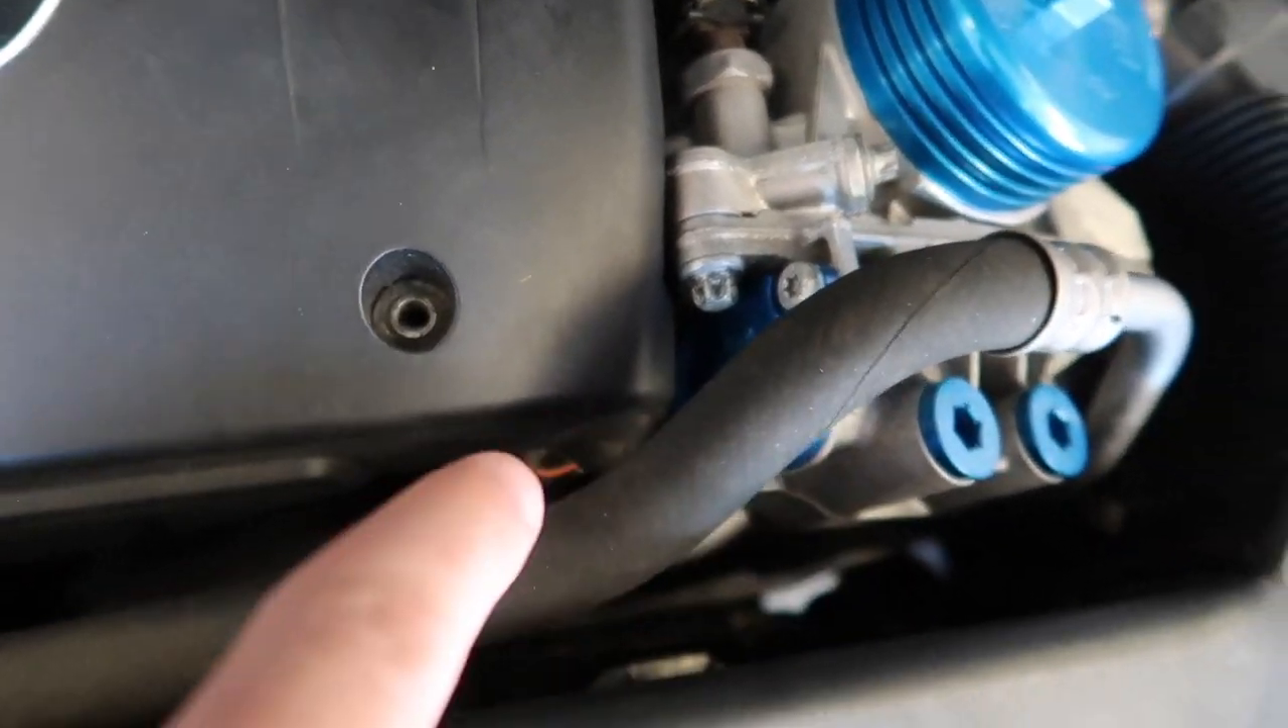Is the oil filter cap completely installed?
Yes.